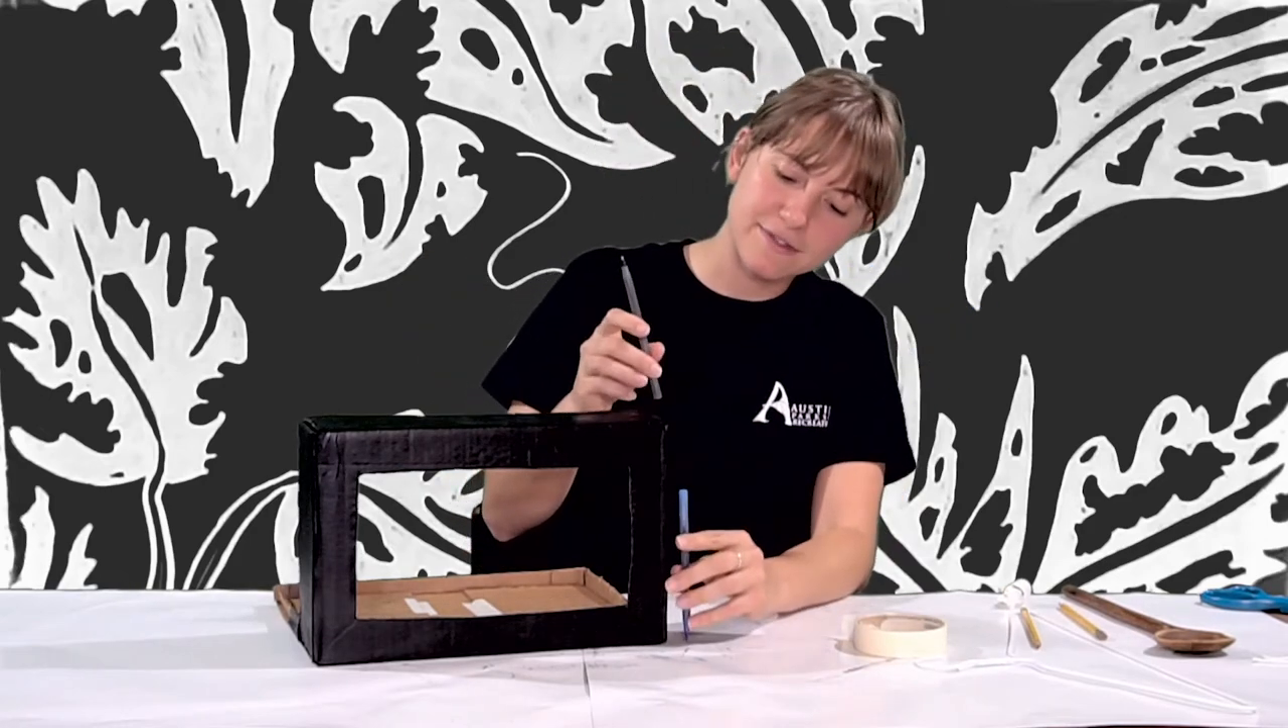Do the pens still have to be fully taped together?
Yes.